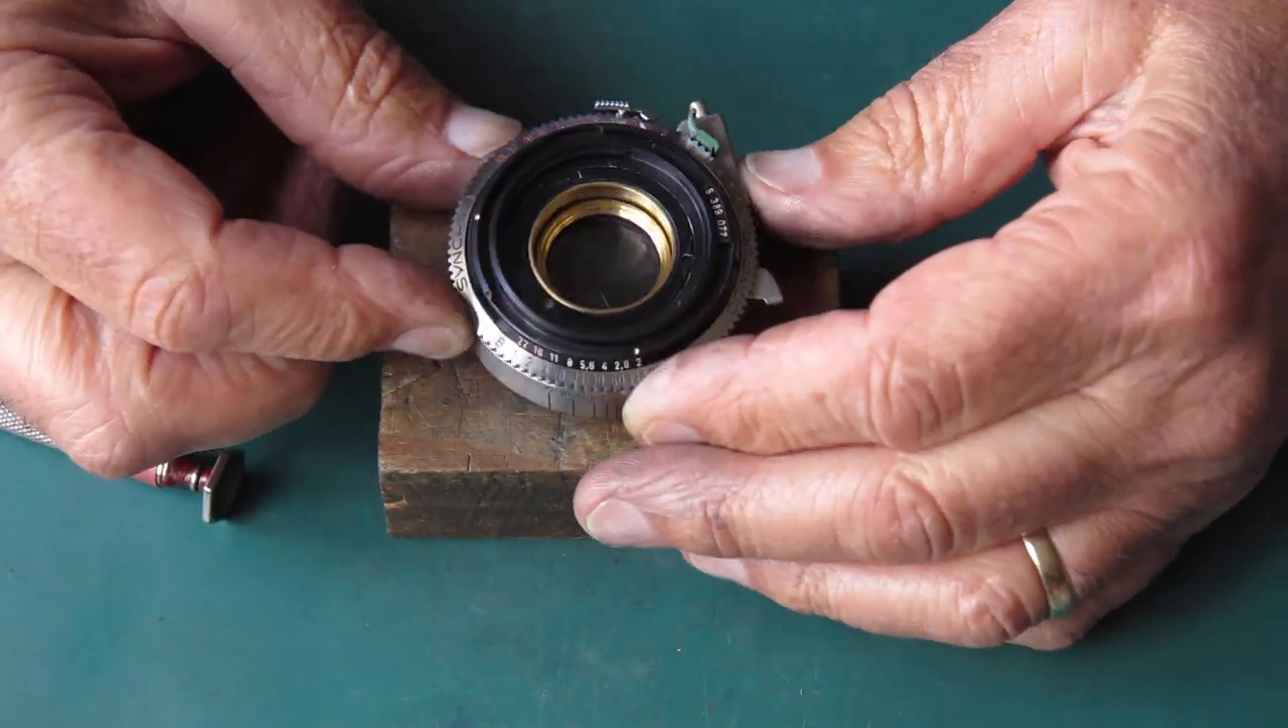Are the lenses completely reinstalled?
No.